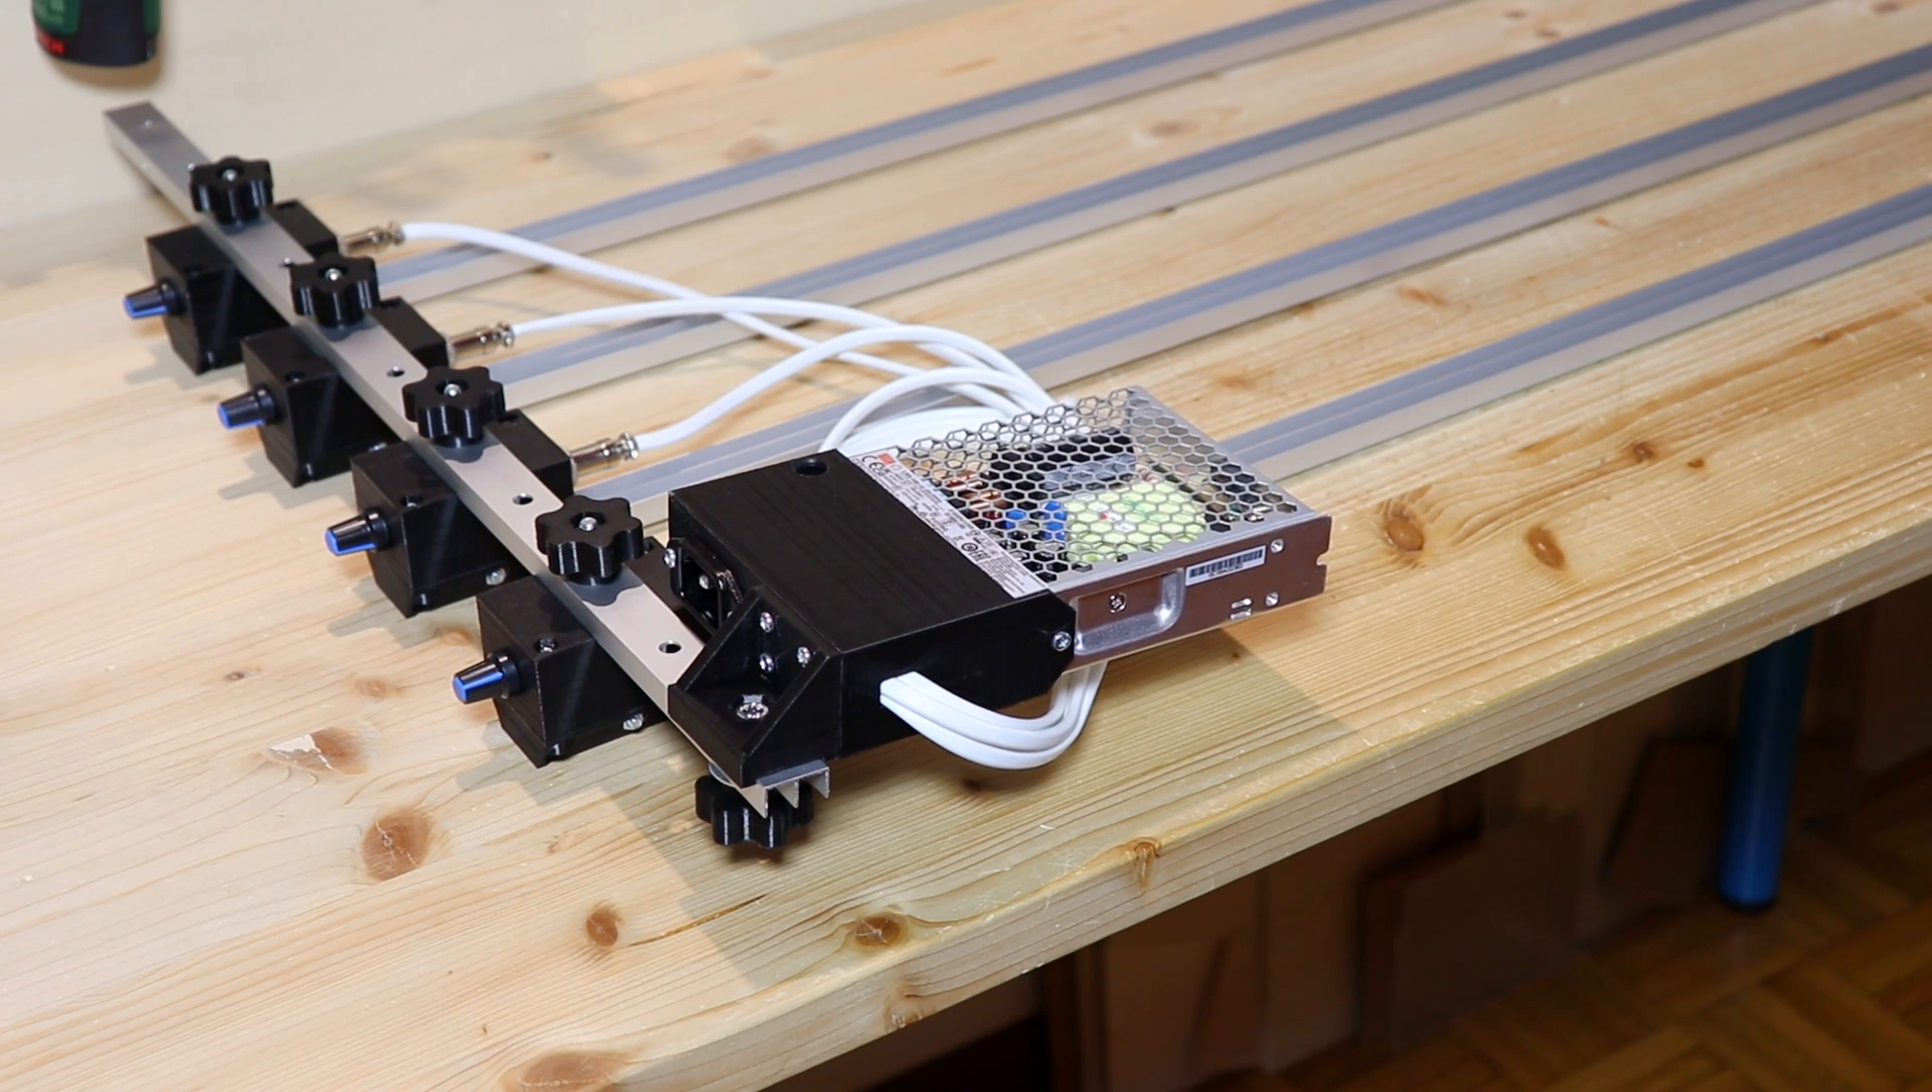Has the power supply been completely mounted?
Yes.